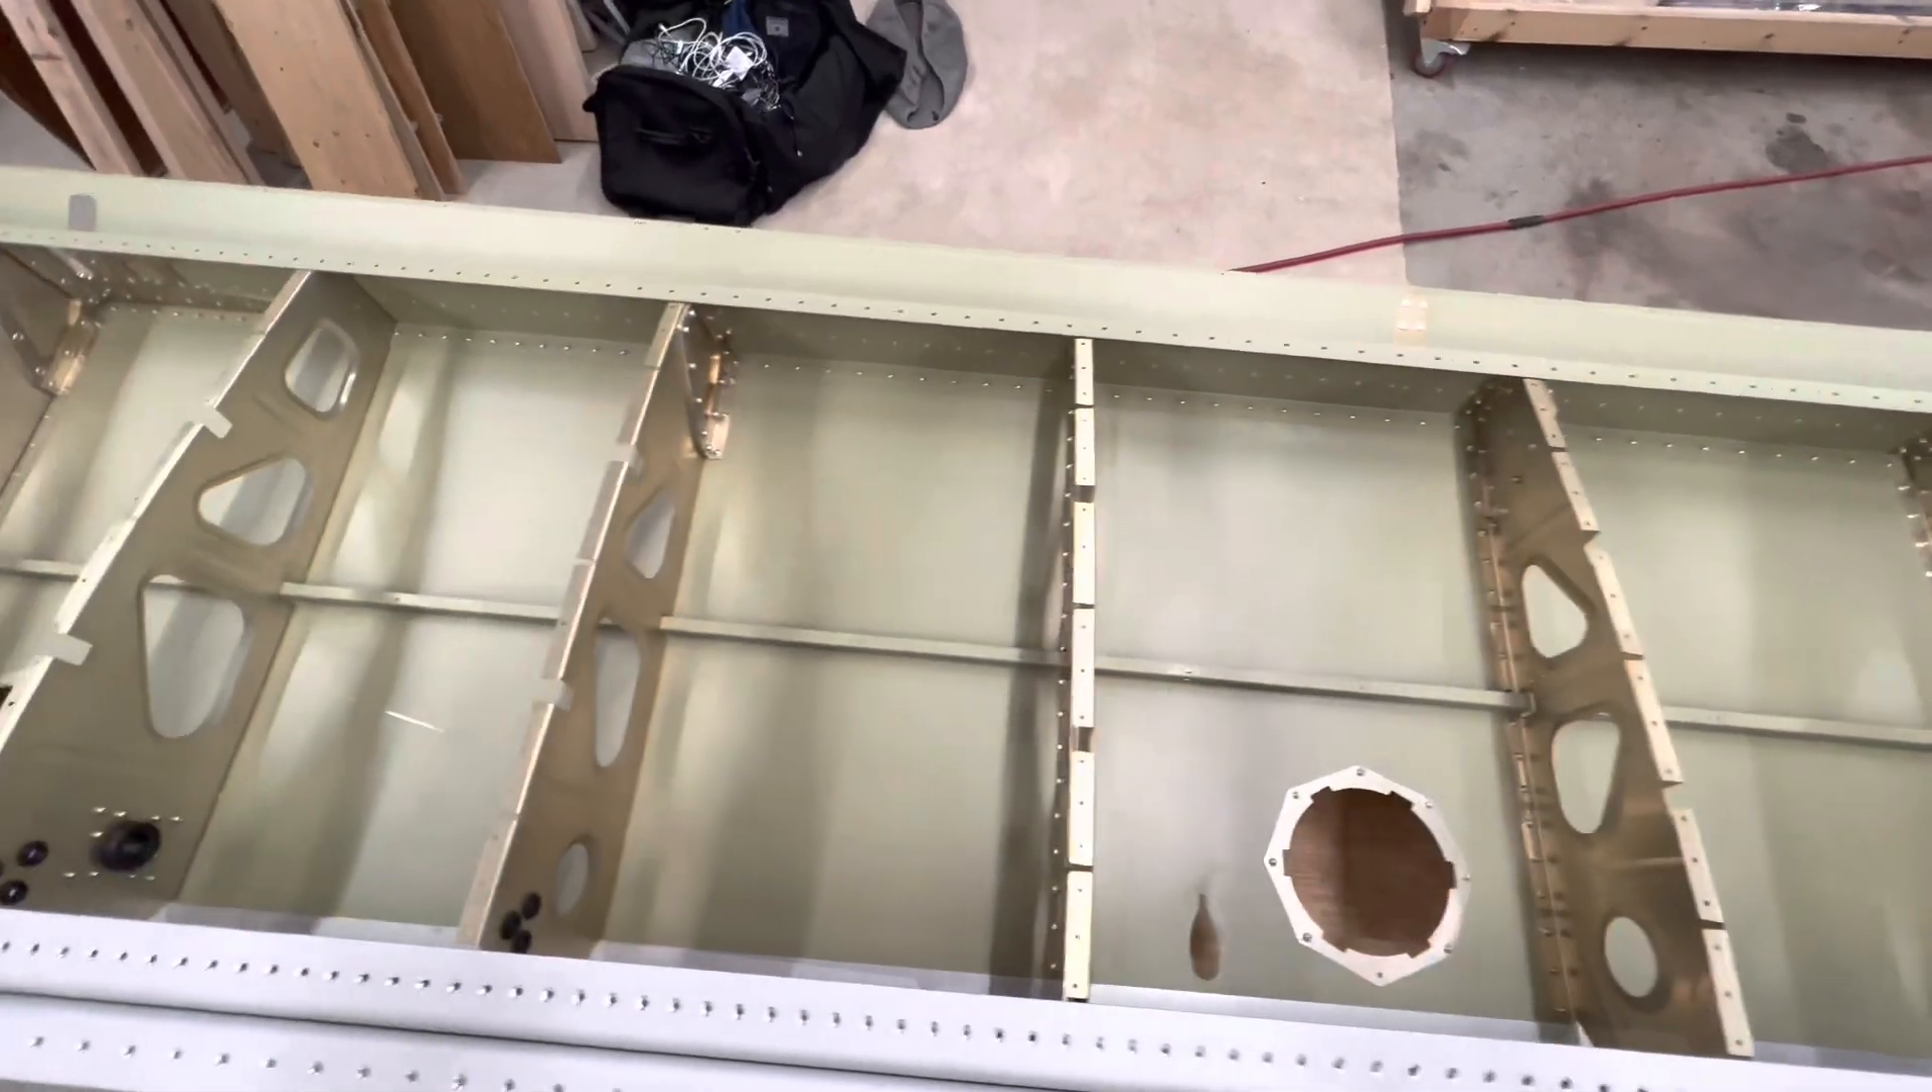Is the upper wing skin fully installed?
No.